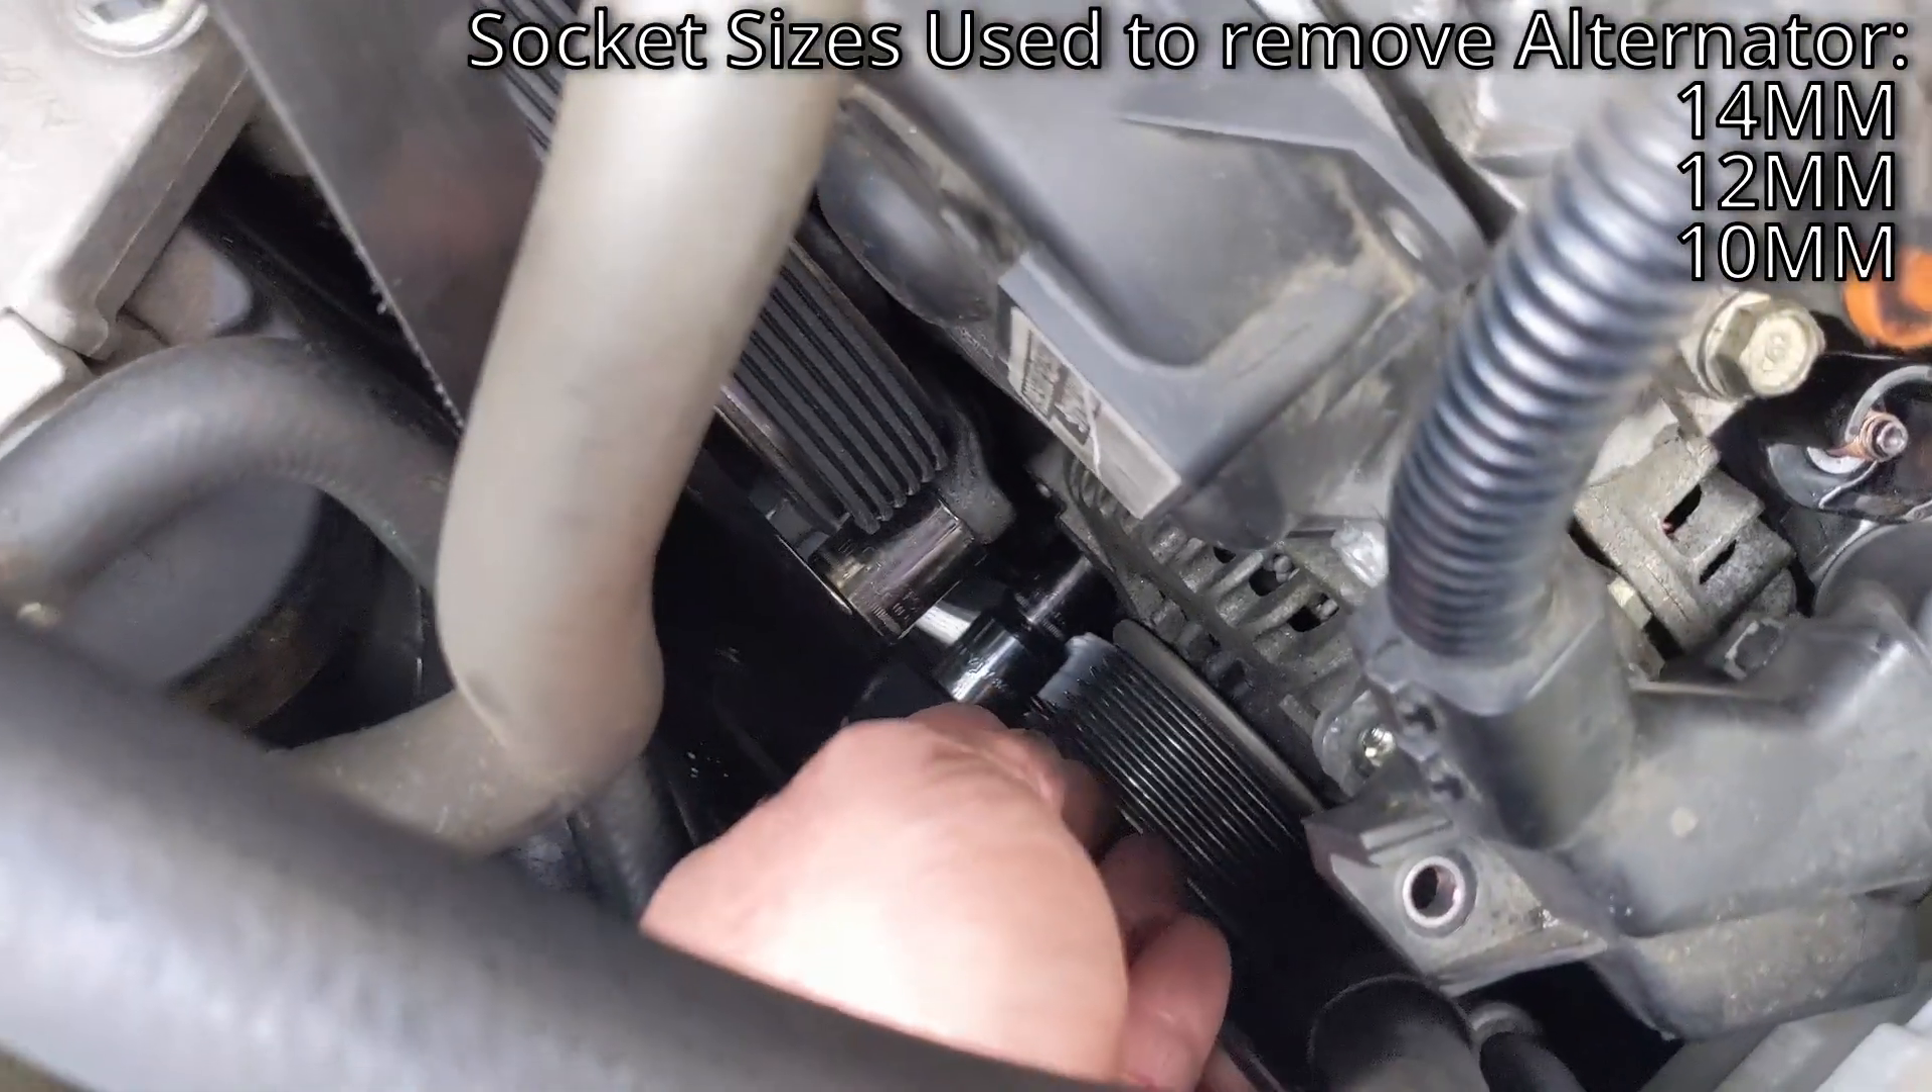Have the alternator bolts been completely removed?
No.